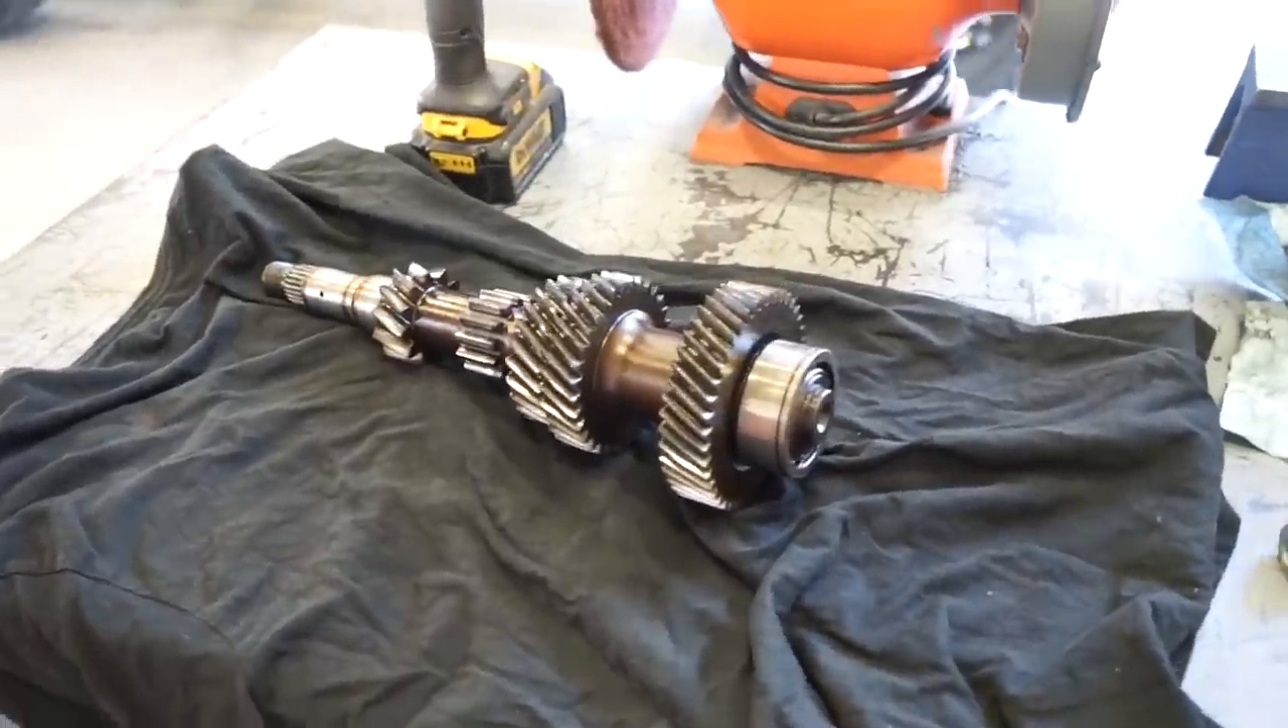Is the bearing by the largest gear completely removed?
No.